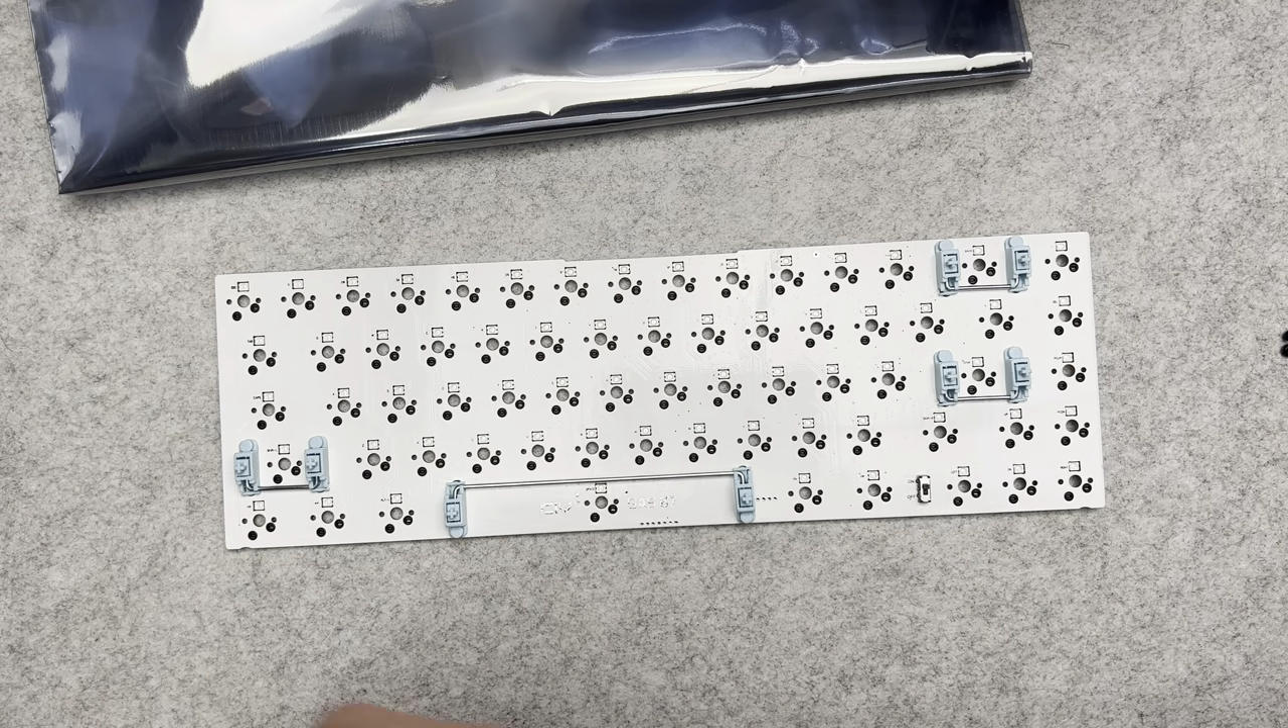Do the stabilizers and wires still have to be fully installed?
No.